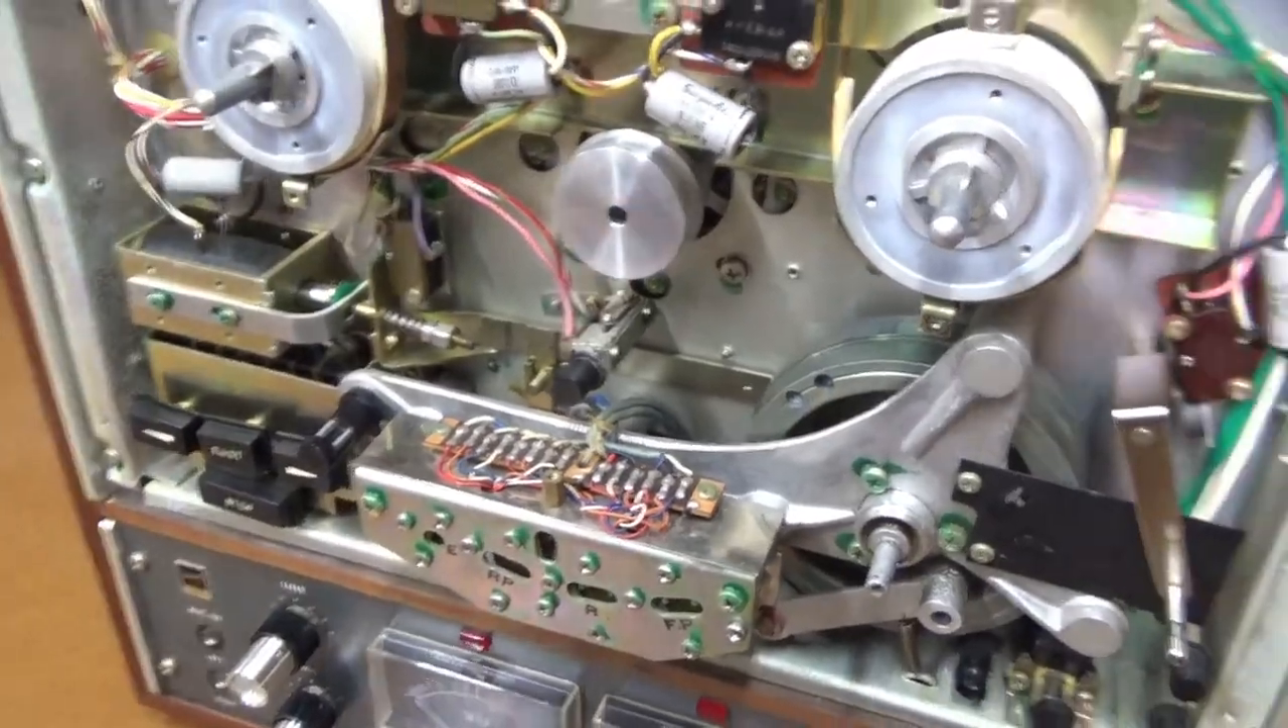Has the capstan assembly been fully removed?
No.